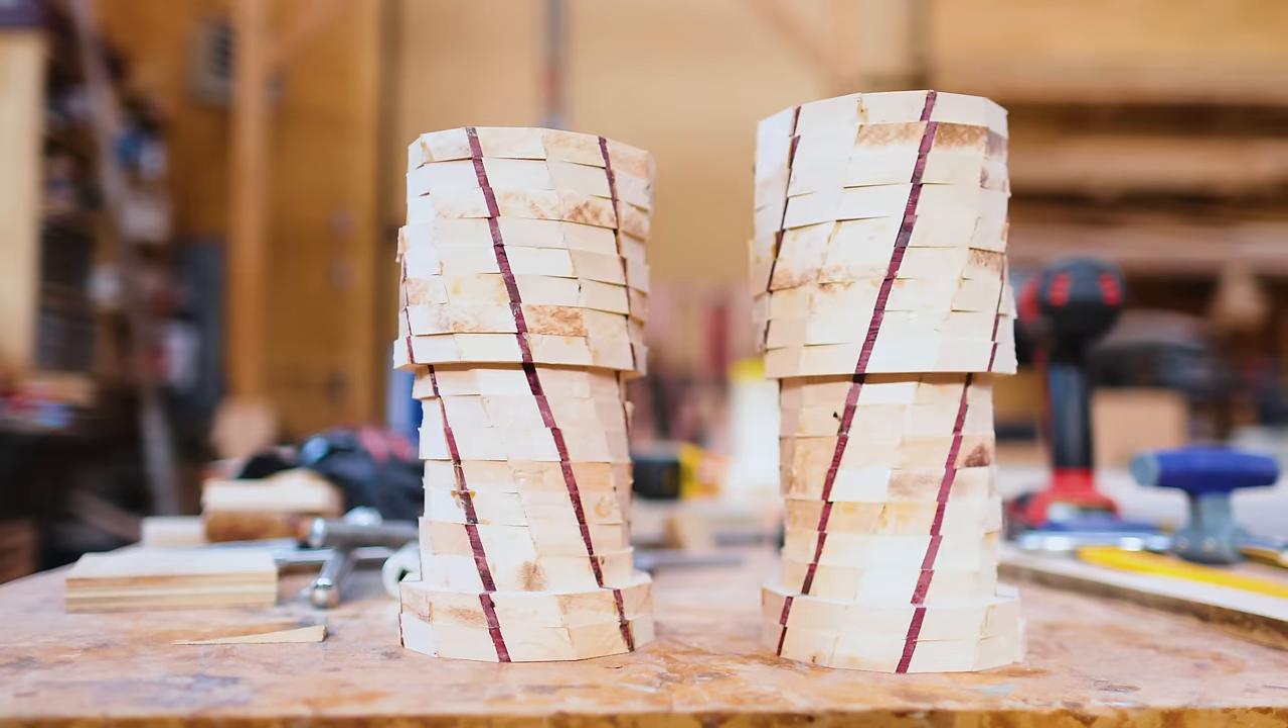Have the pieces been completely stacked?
Yes.